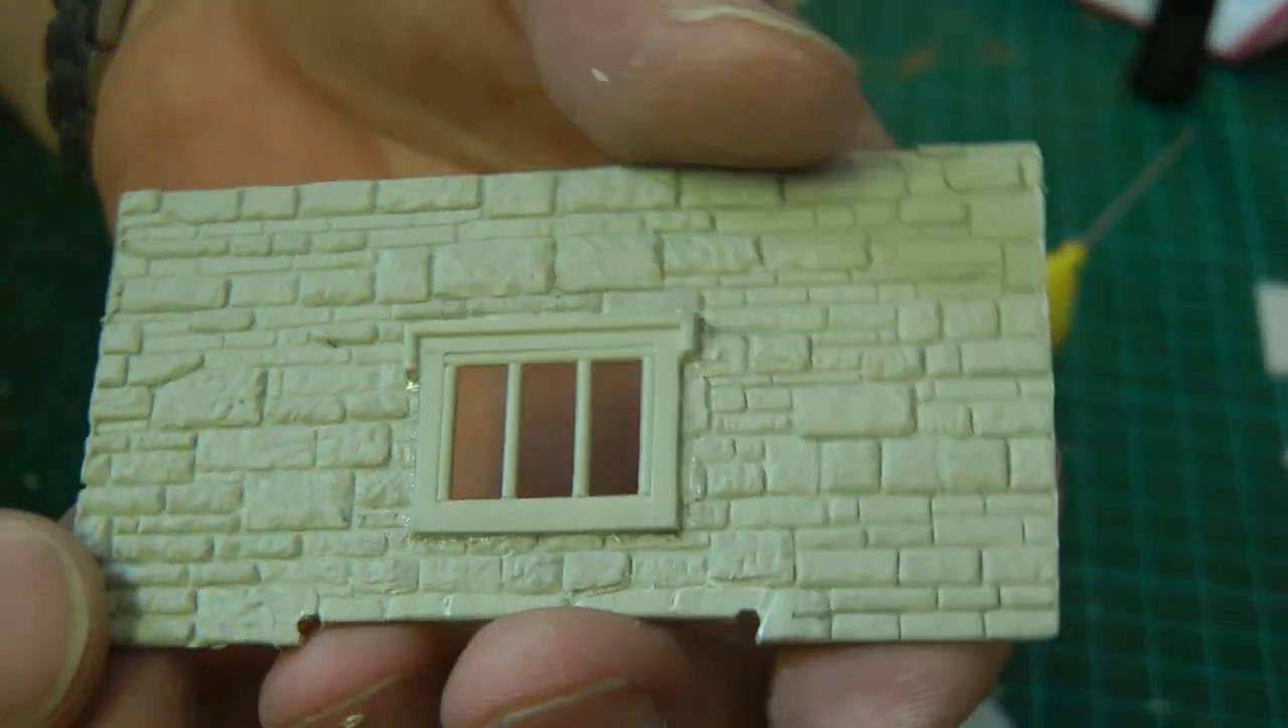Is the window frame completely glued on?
Yes.